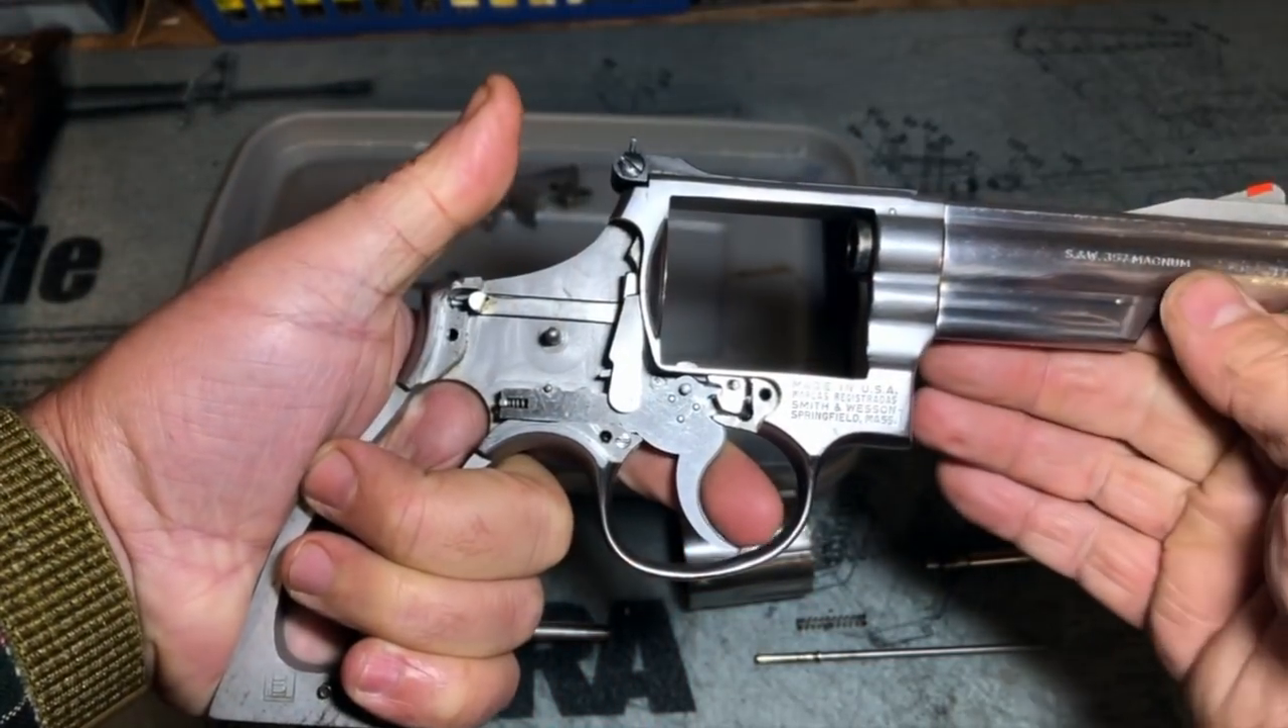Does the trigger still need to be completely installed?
No.